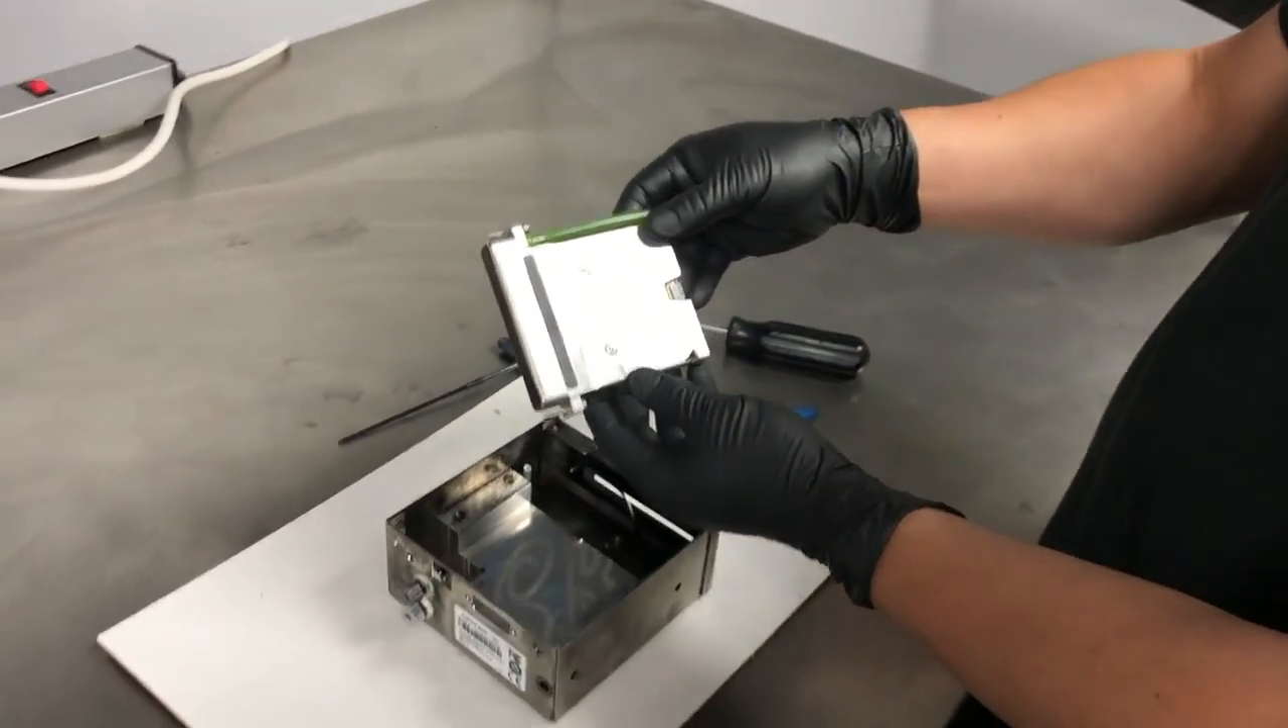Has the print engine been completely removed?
Yes.